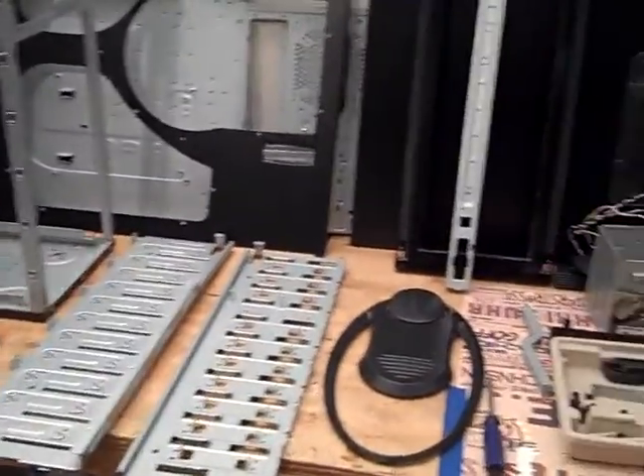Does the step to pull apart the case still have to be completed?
No.